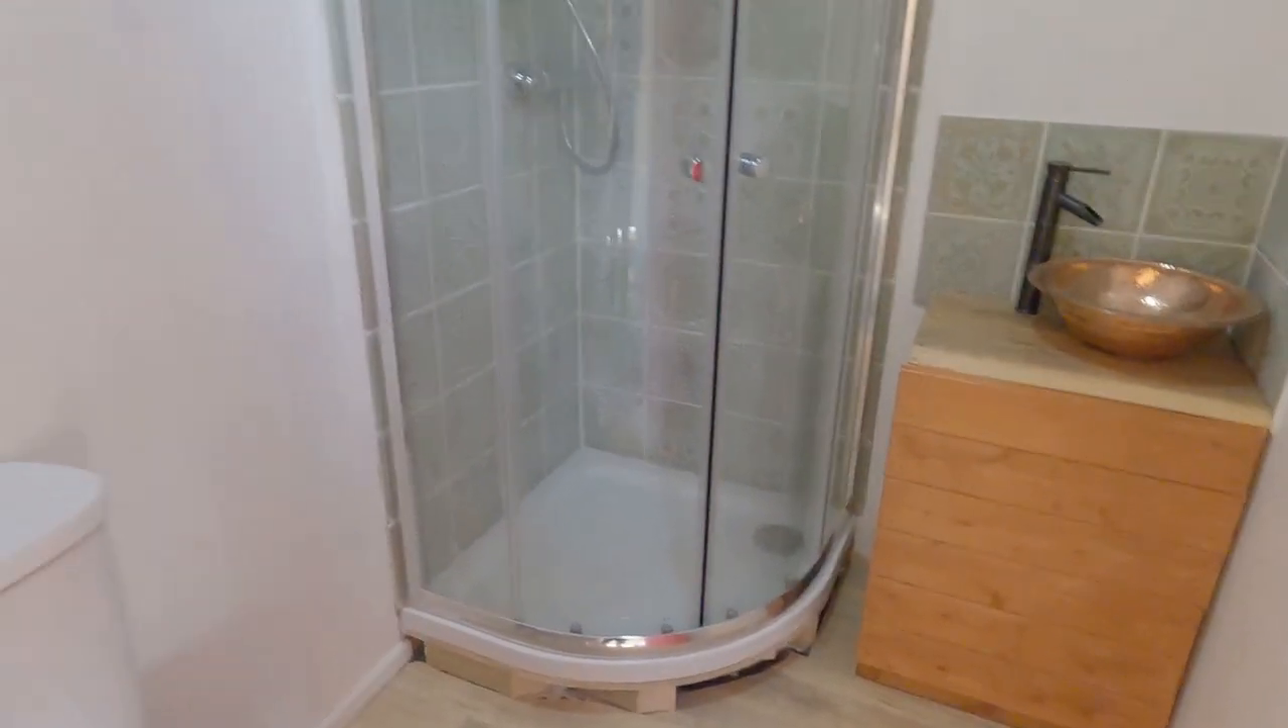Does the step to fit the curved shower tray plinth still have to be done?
Yes.